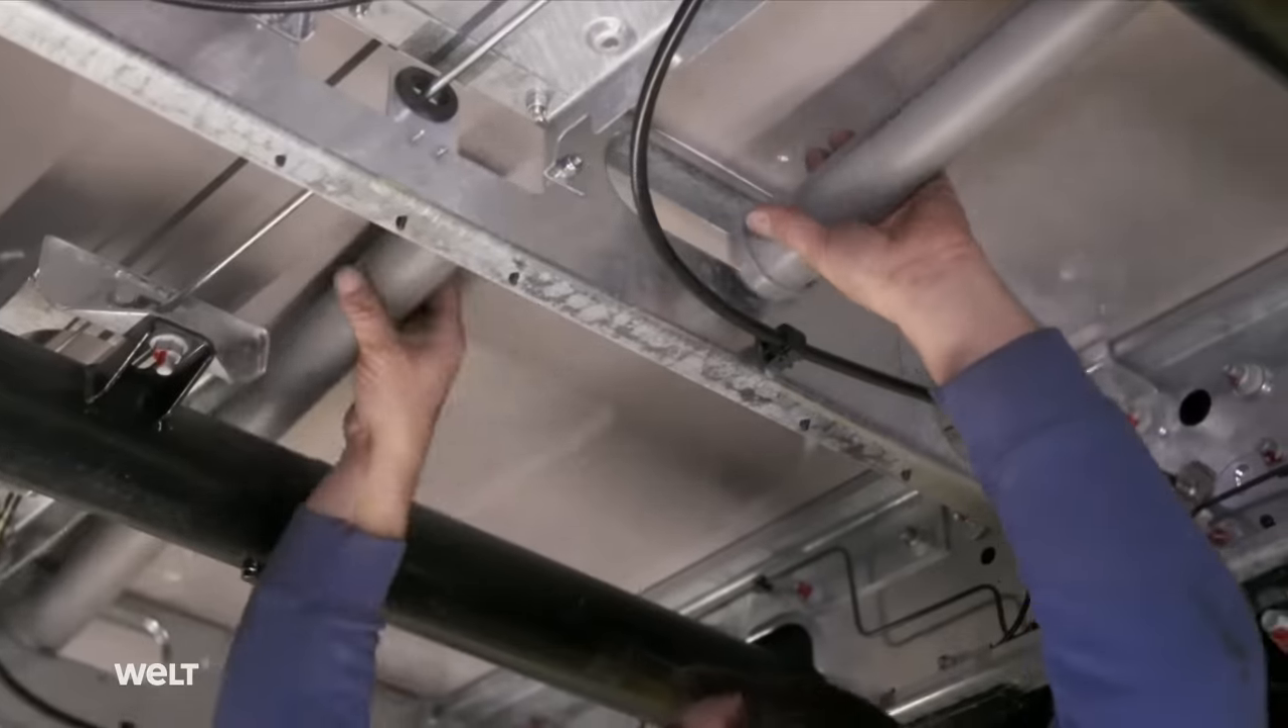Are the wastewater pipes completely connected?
No.